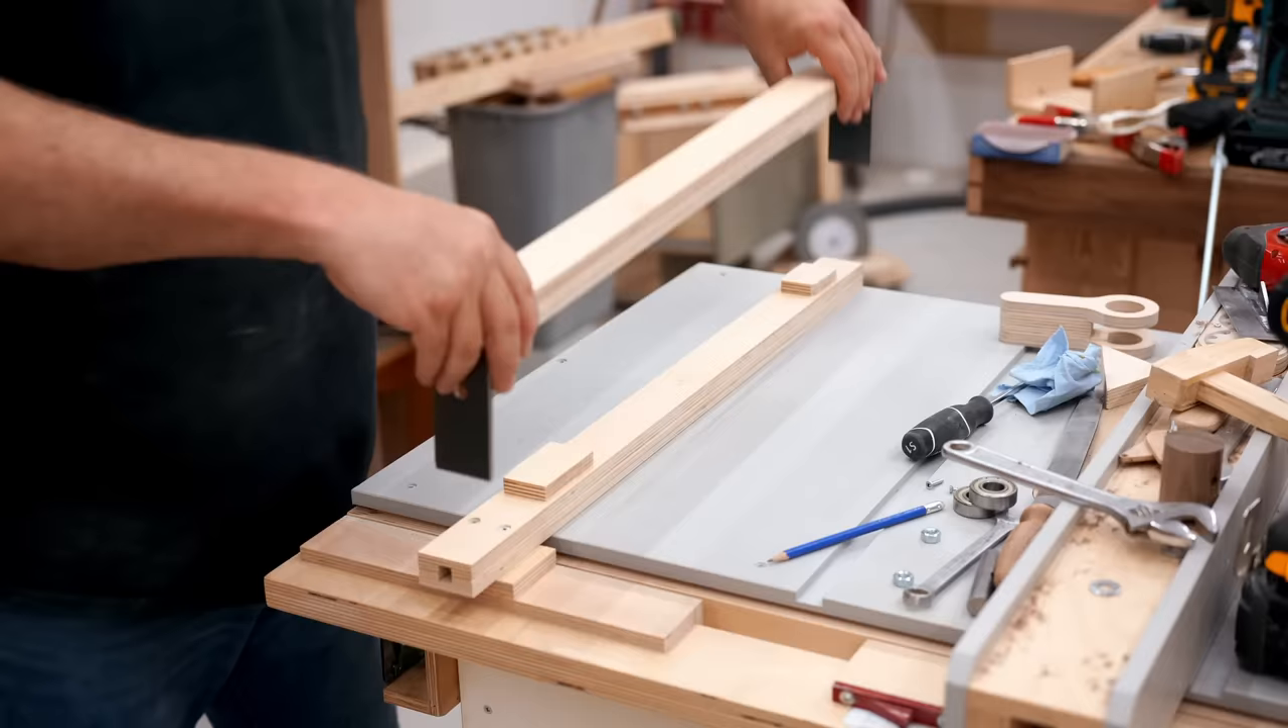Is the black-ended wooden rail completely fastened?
No.